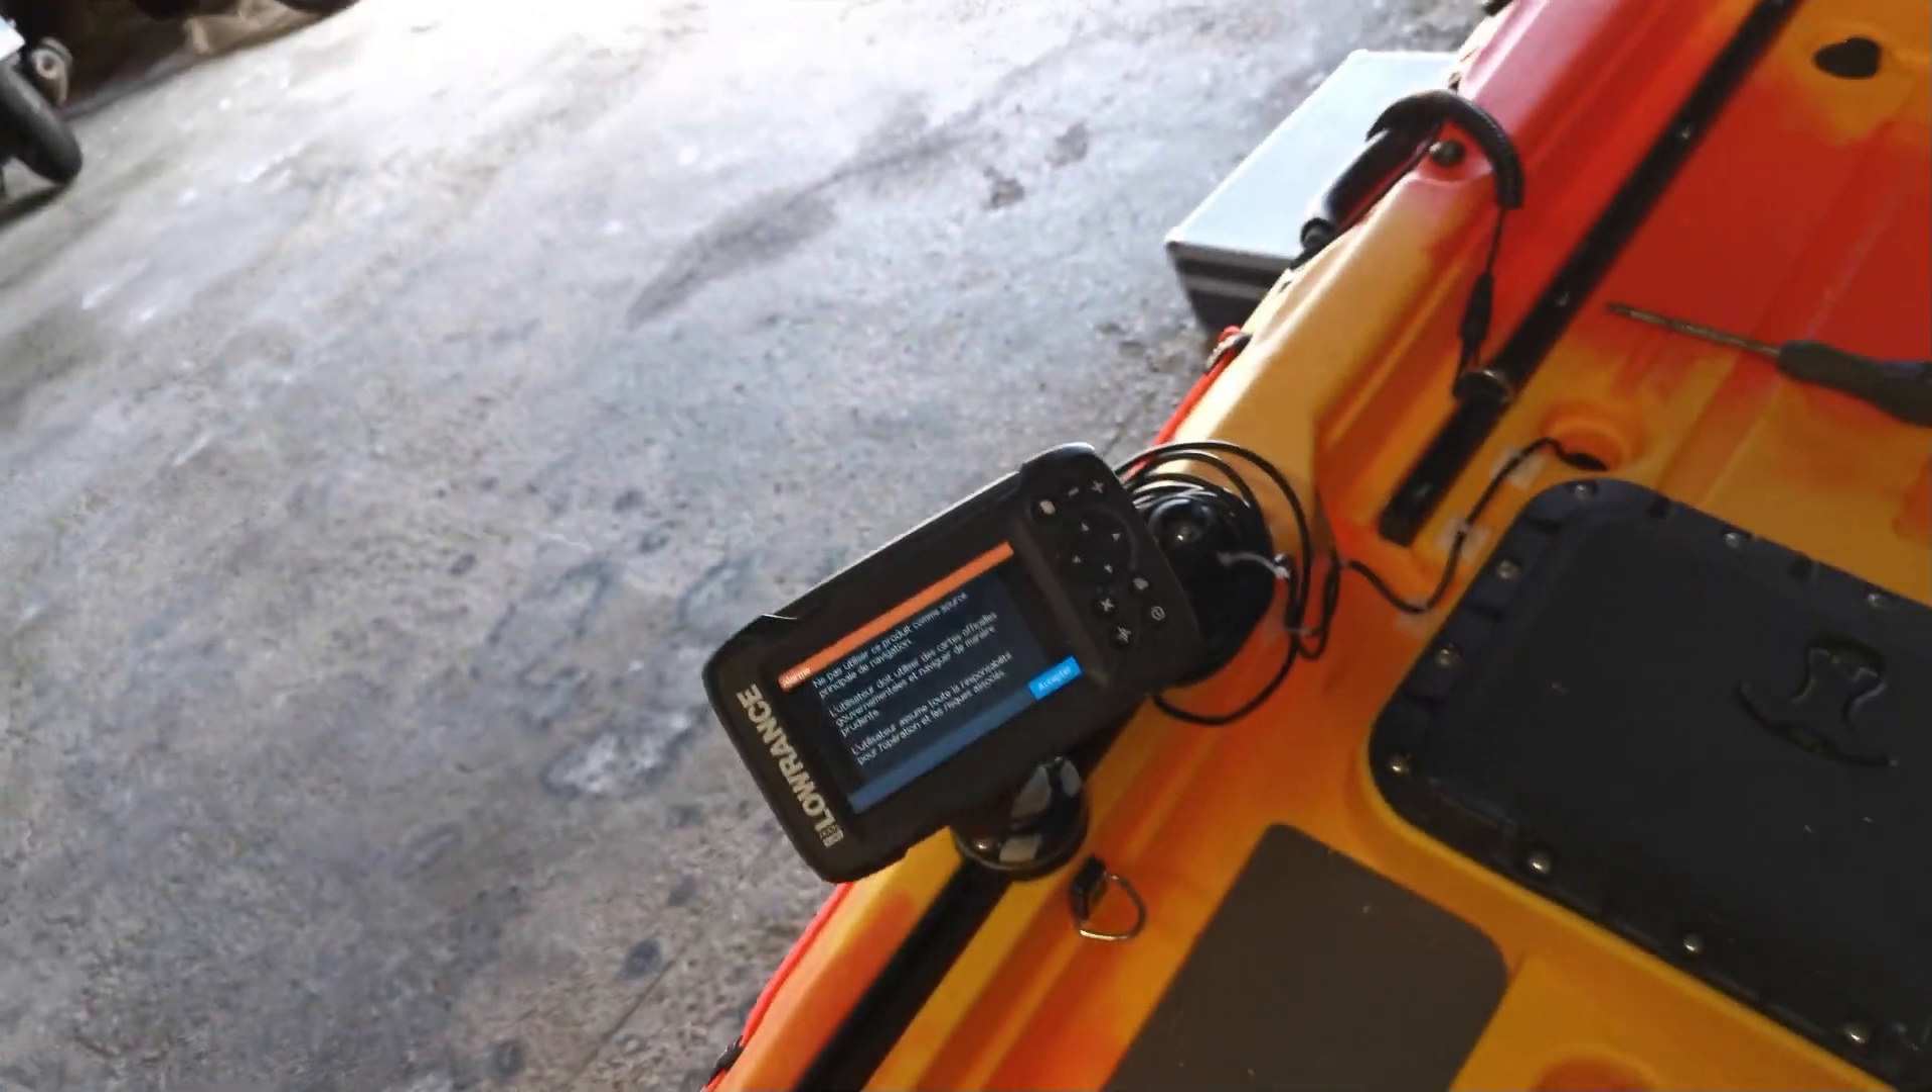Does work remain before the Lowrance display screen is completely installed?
No.